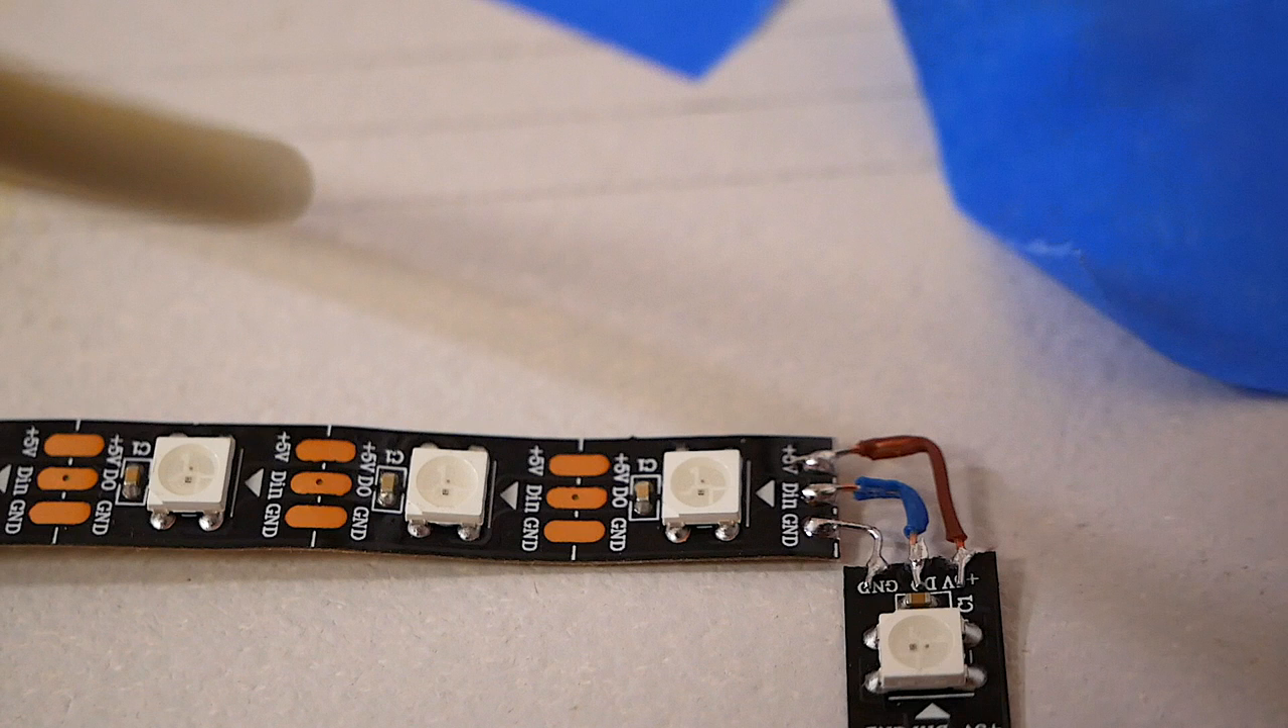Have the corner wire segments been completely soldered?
Yes.